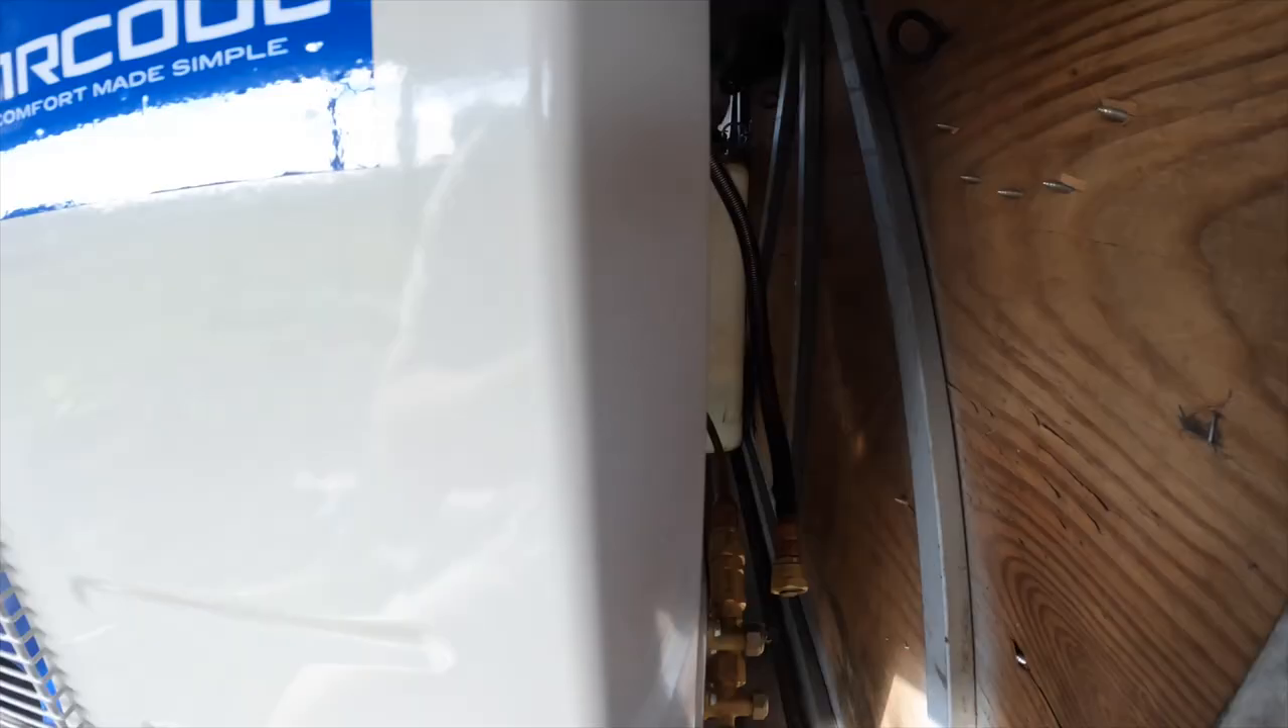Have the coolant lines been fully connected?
No.